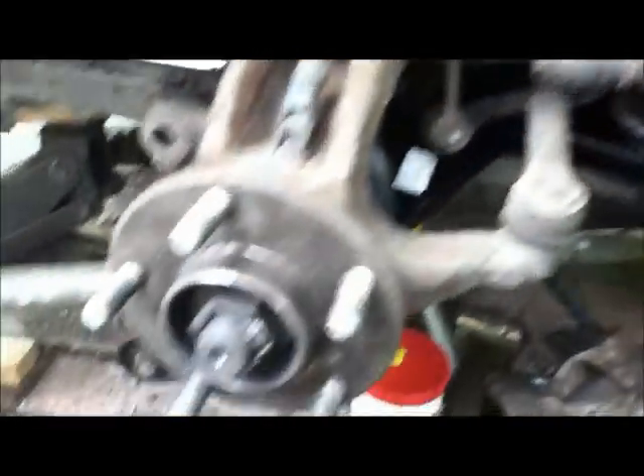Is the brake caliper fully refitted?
No.